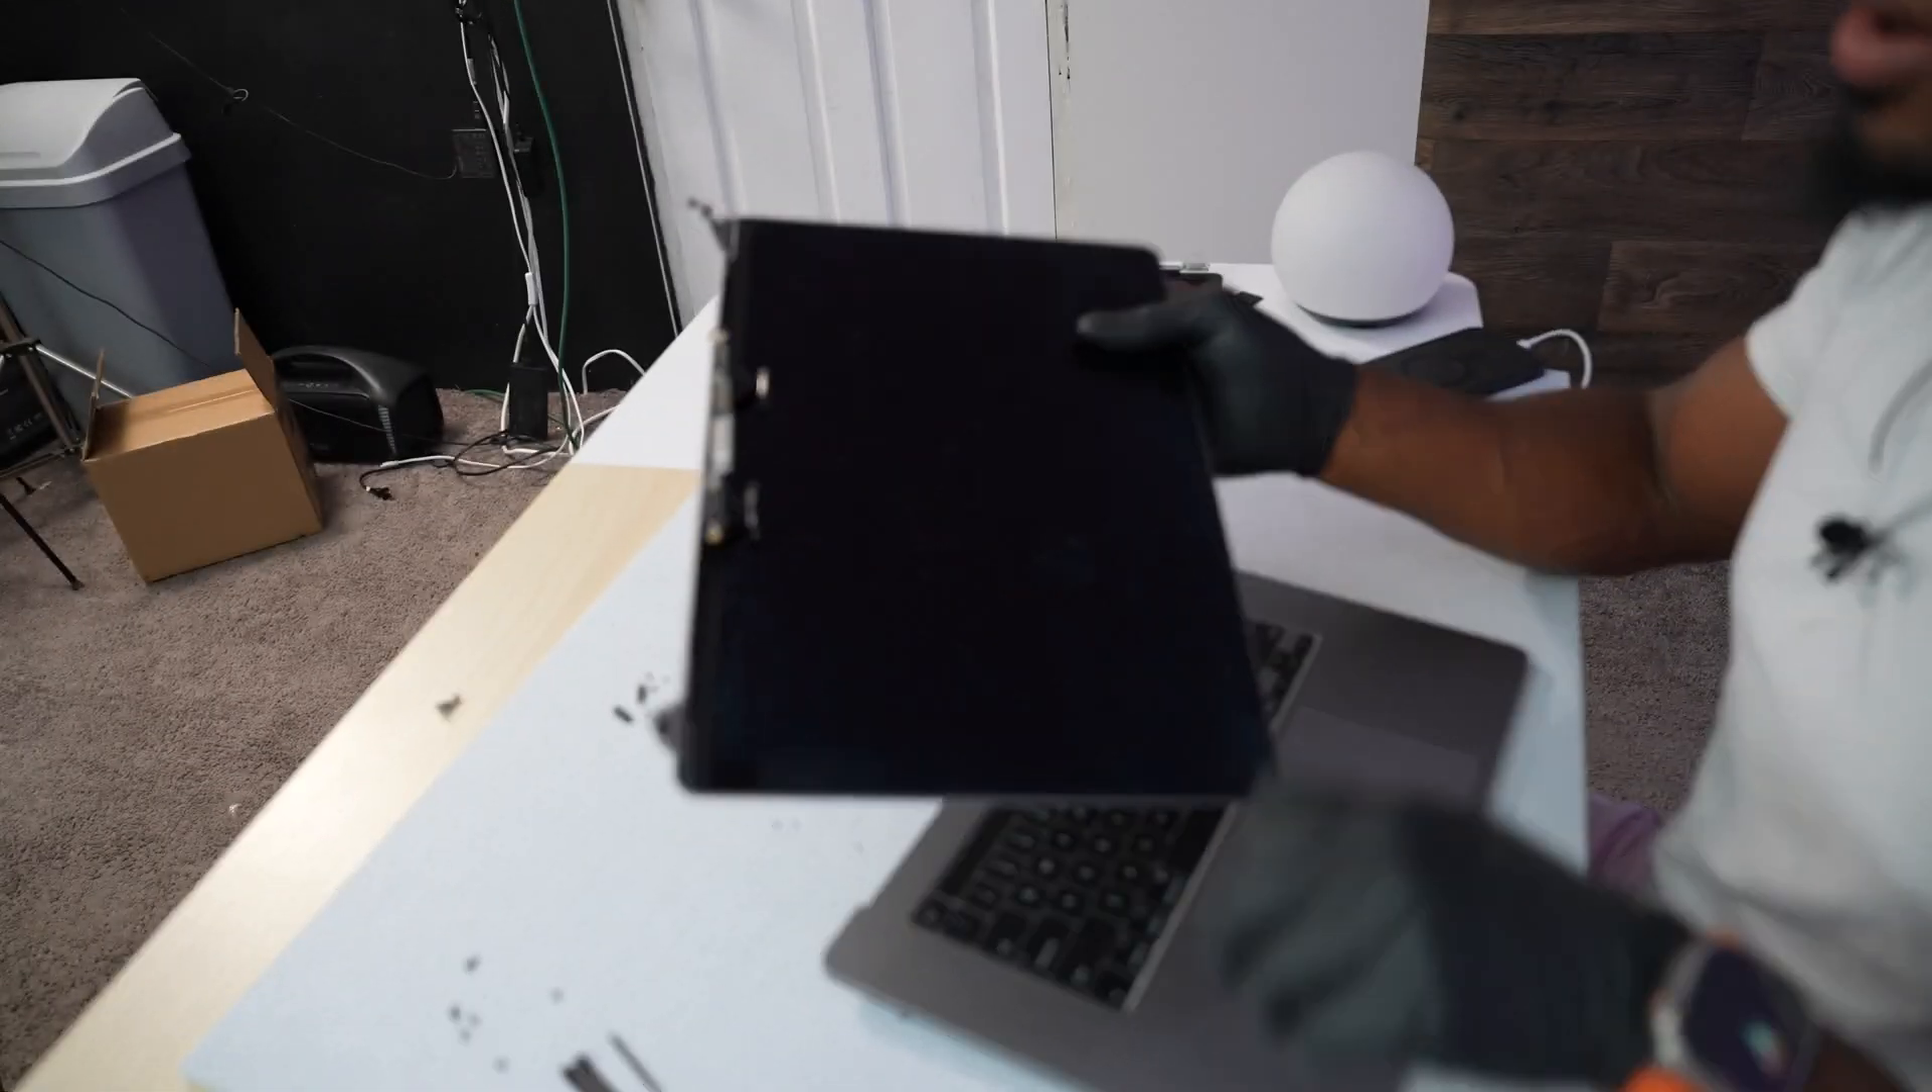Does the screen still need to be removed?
No.